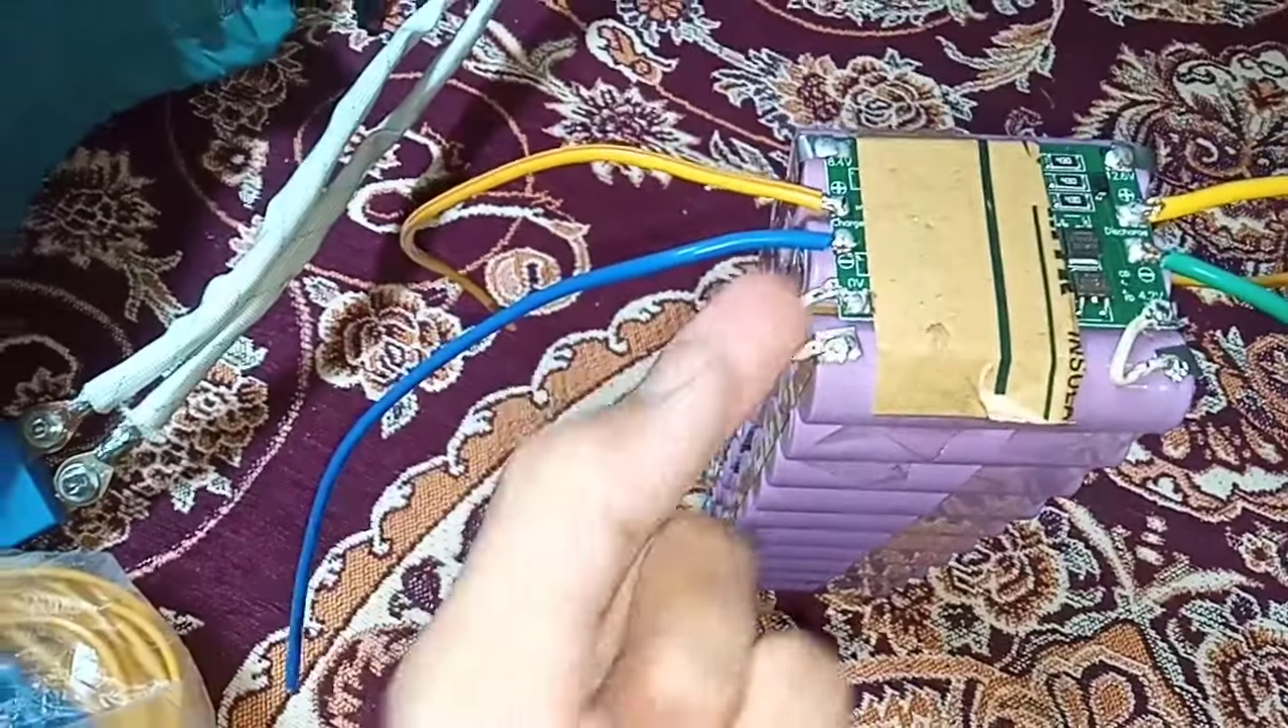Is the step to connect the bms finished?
Yes.